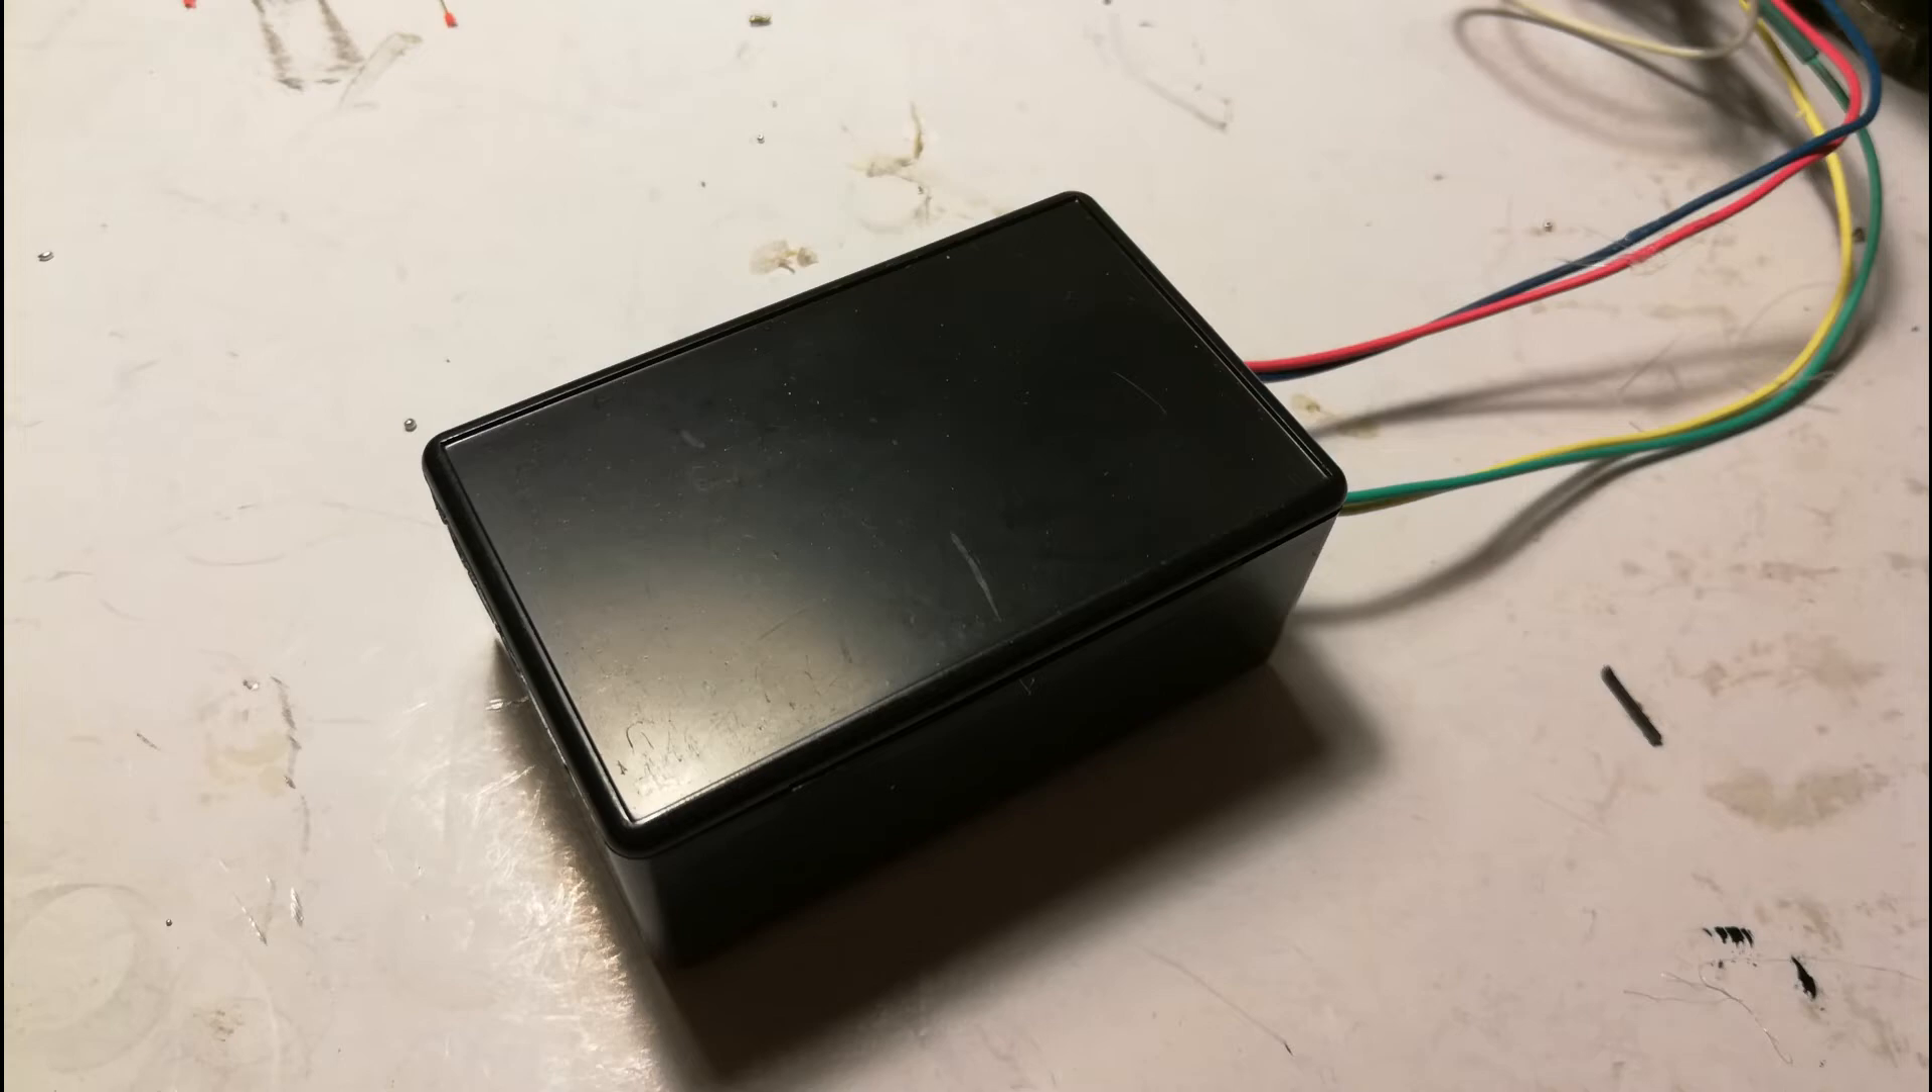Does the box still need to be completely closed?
No.